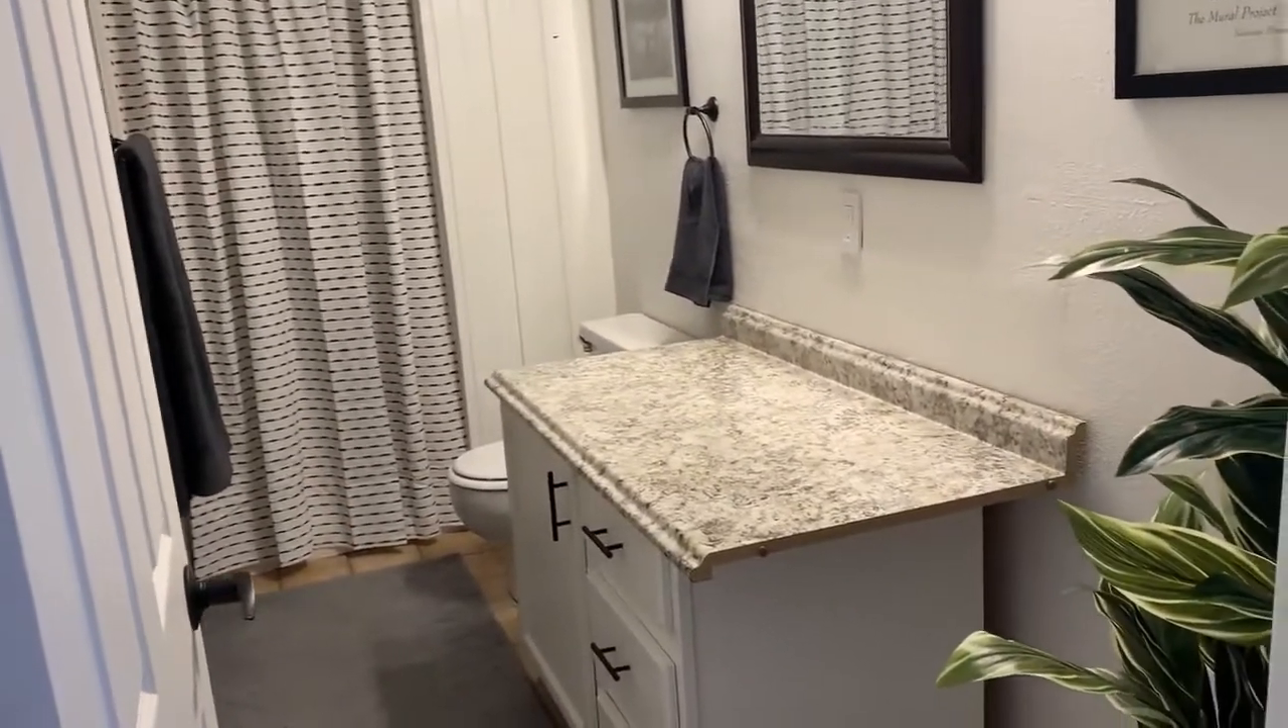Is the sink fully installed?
No.